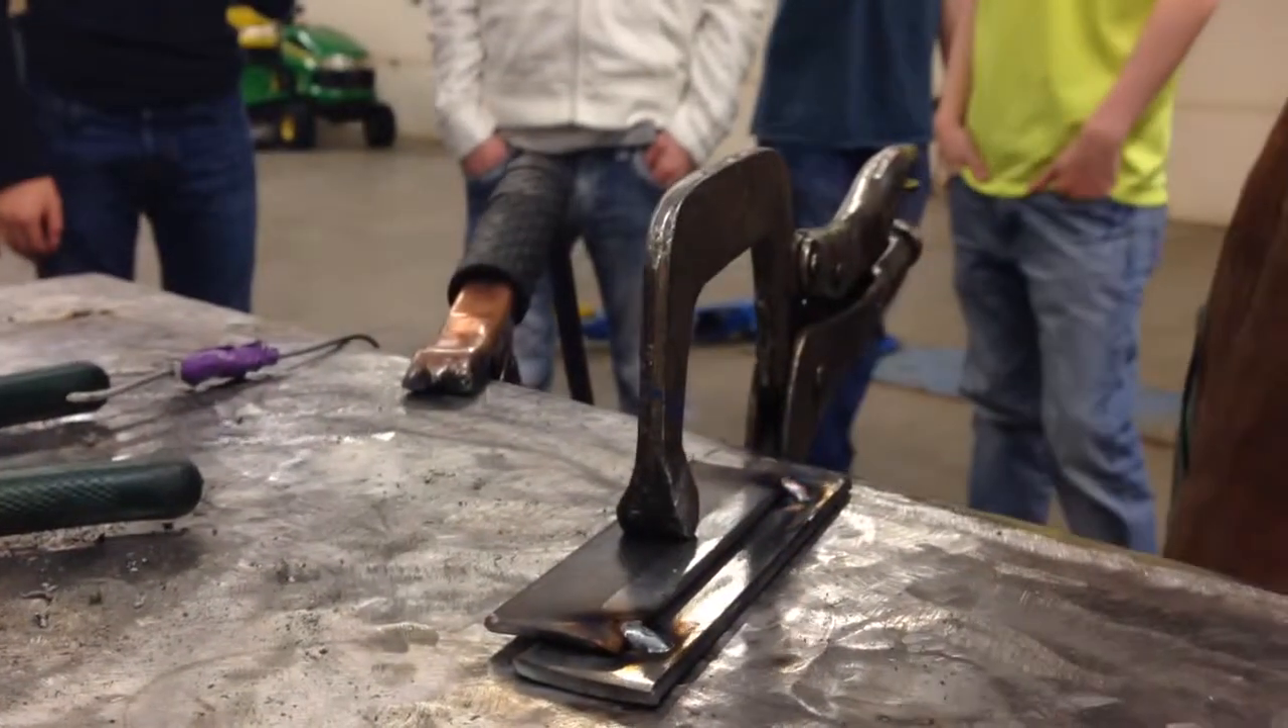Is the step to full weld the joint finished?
No.